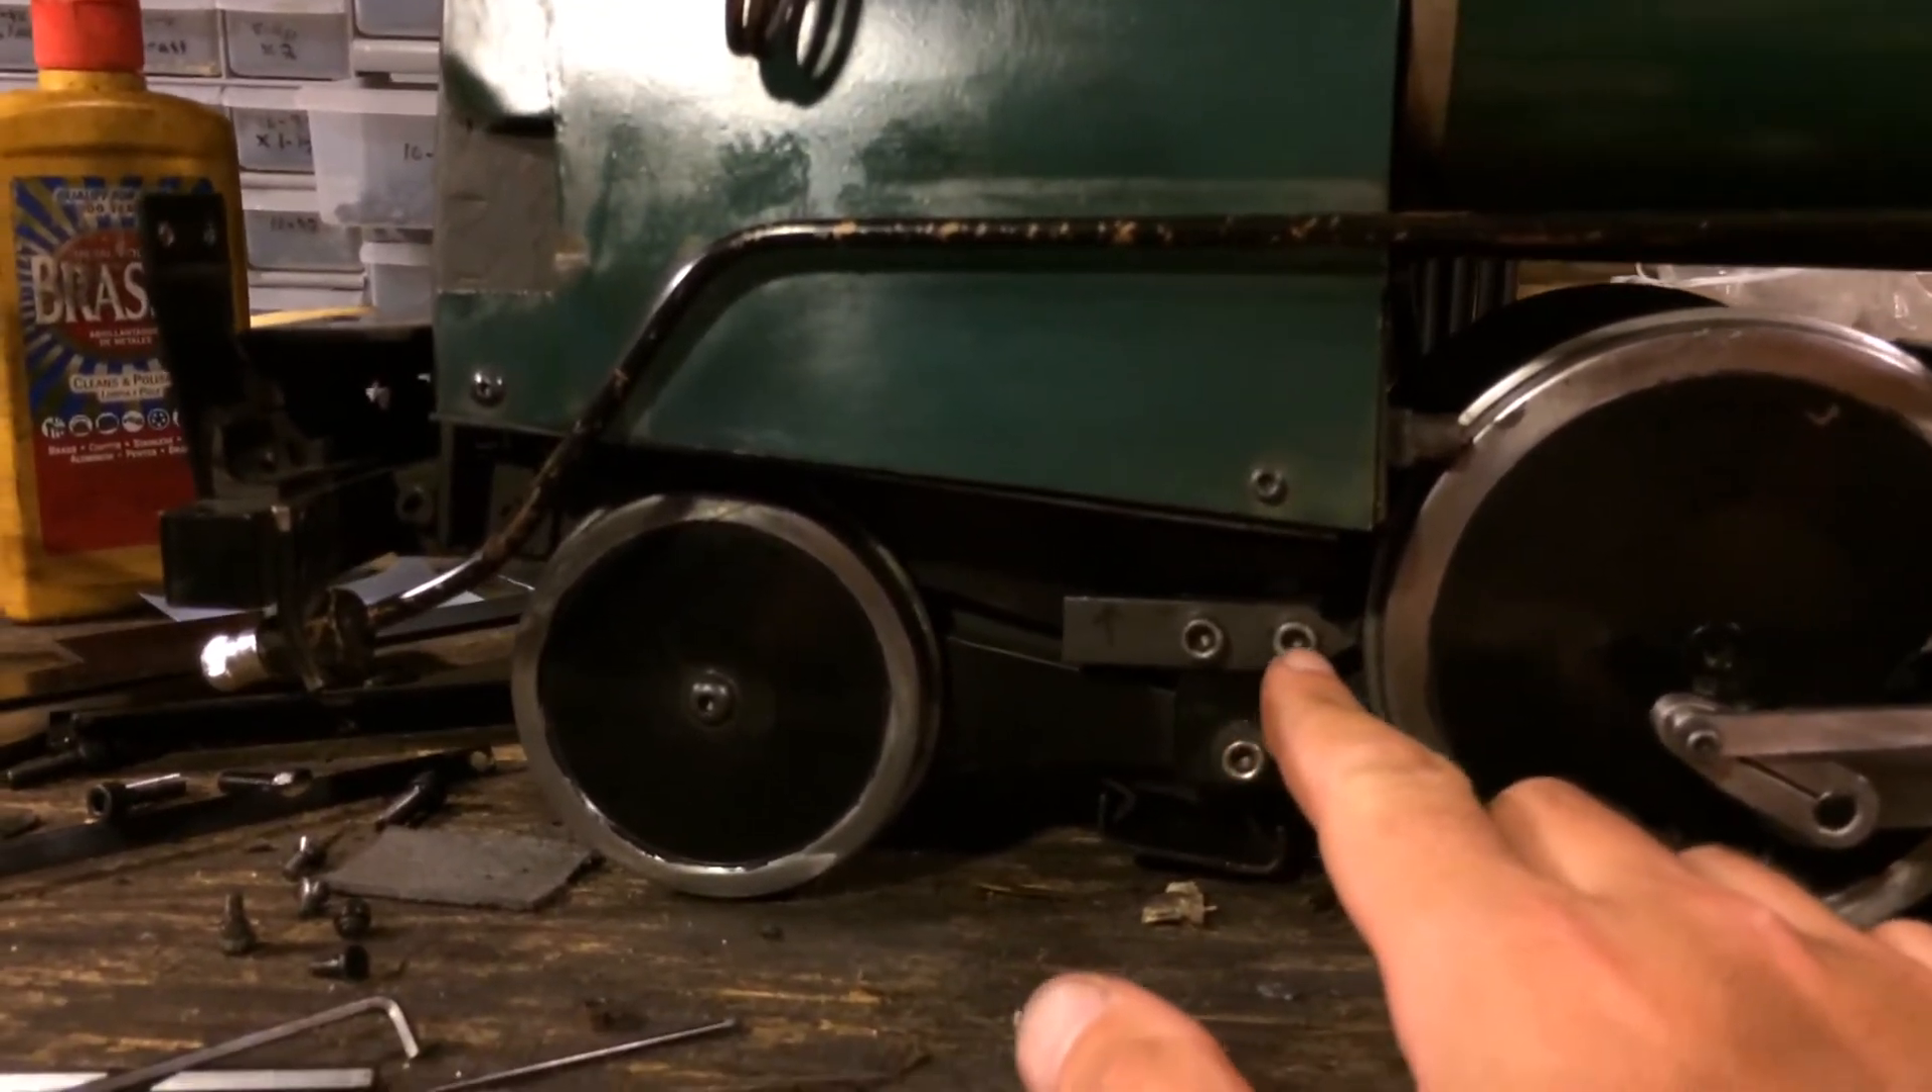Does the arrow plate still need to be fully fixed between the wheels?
No.